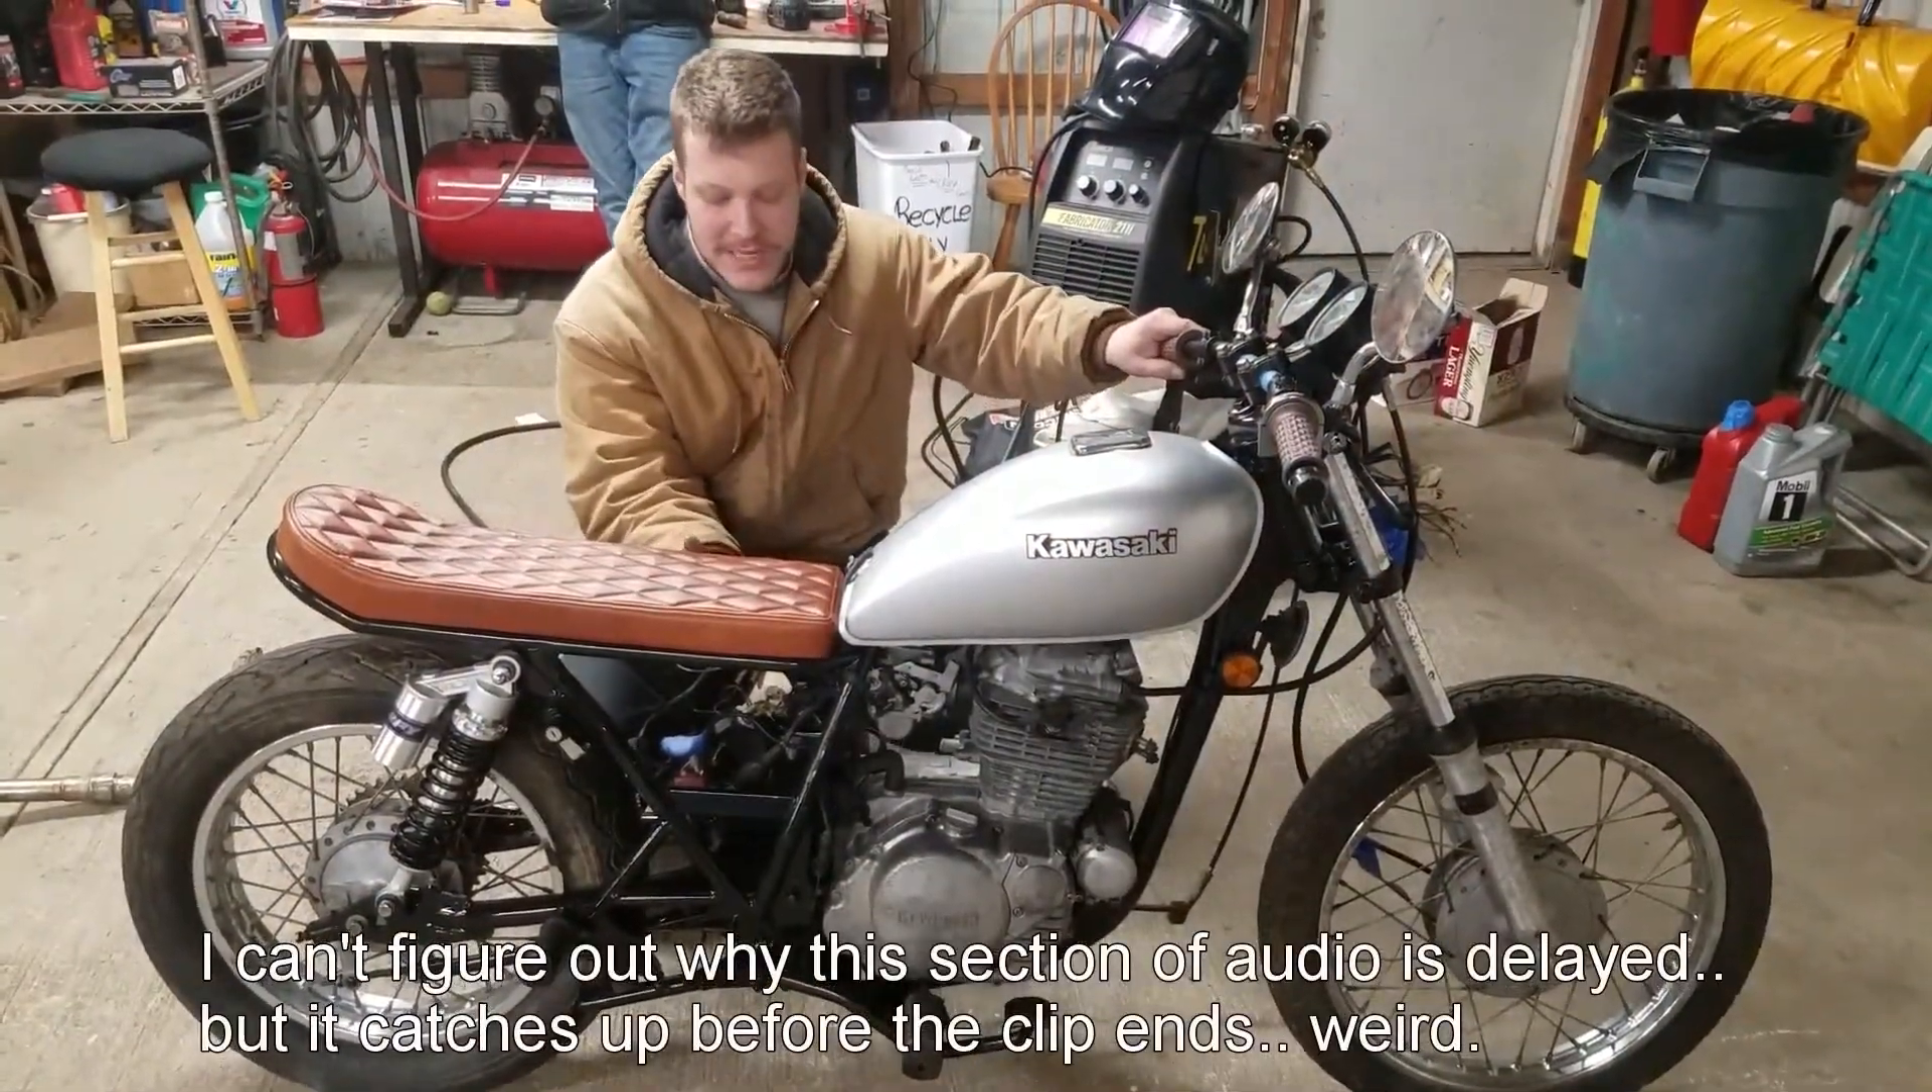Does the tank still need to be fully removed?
Yes.